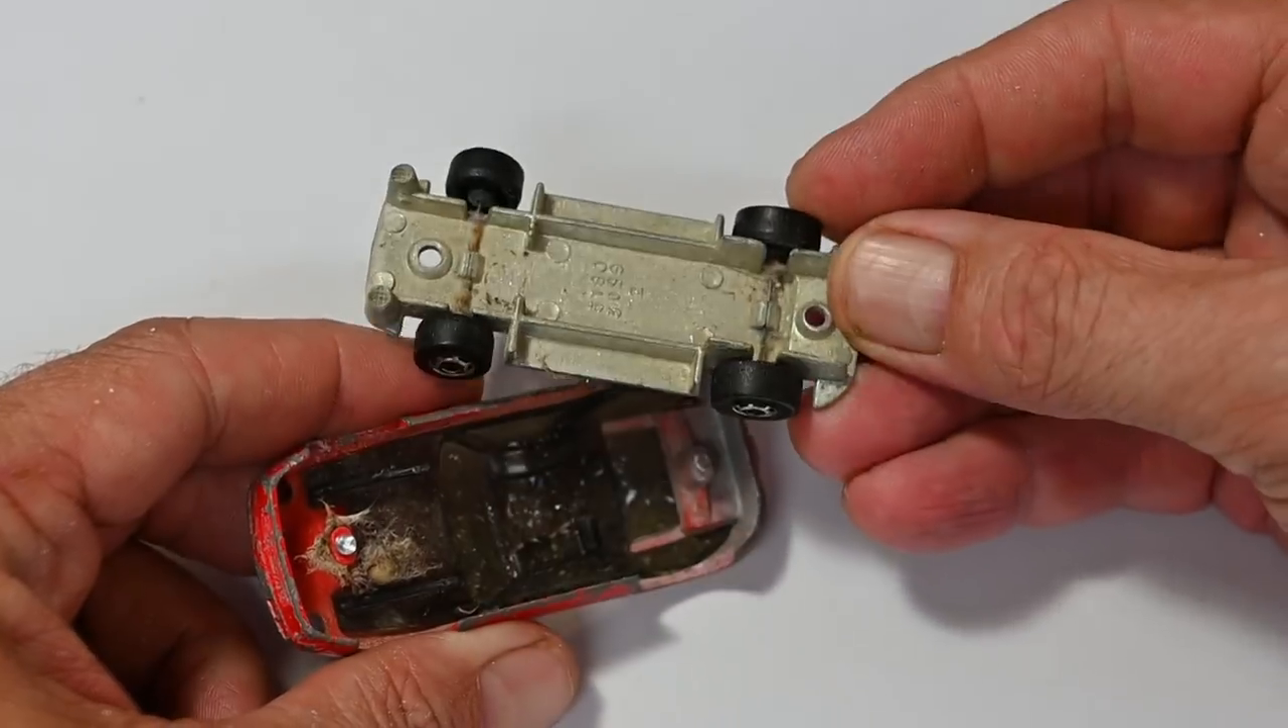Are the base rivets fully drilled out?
Yes.